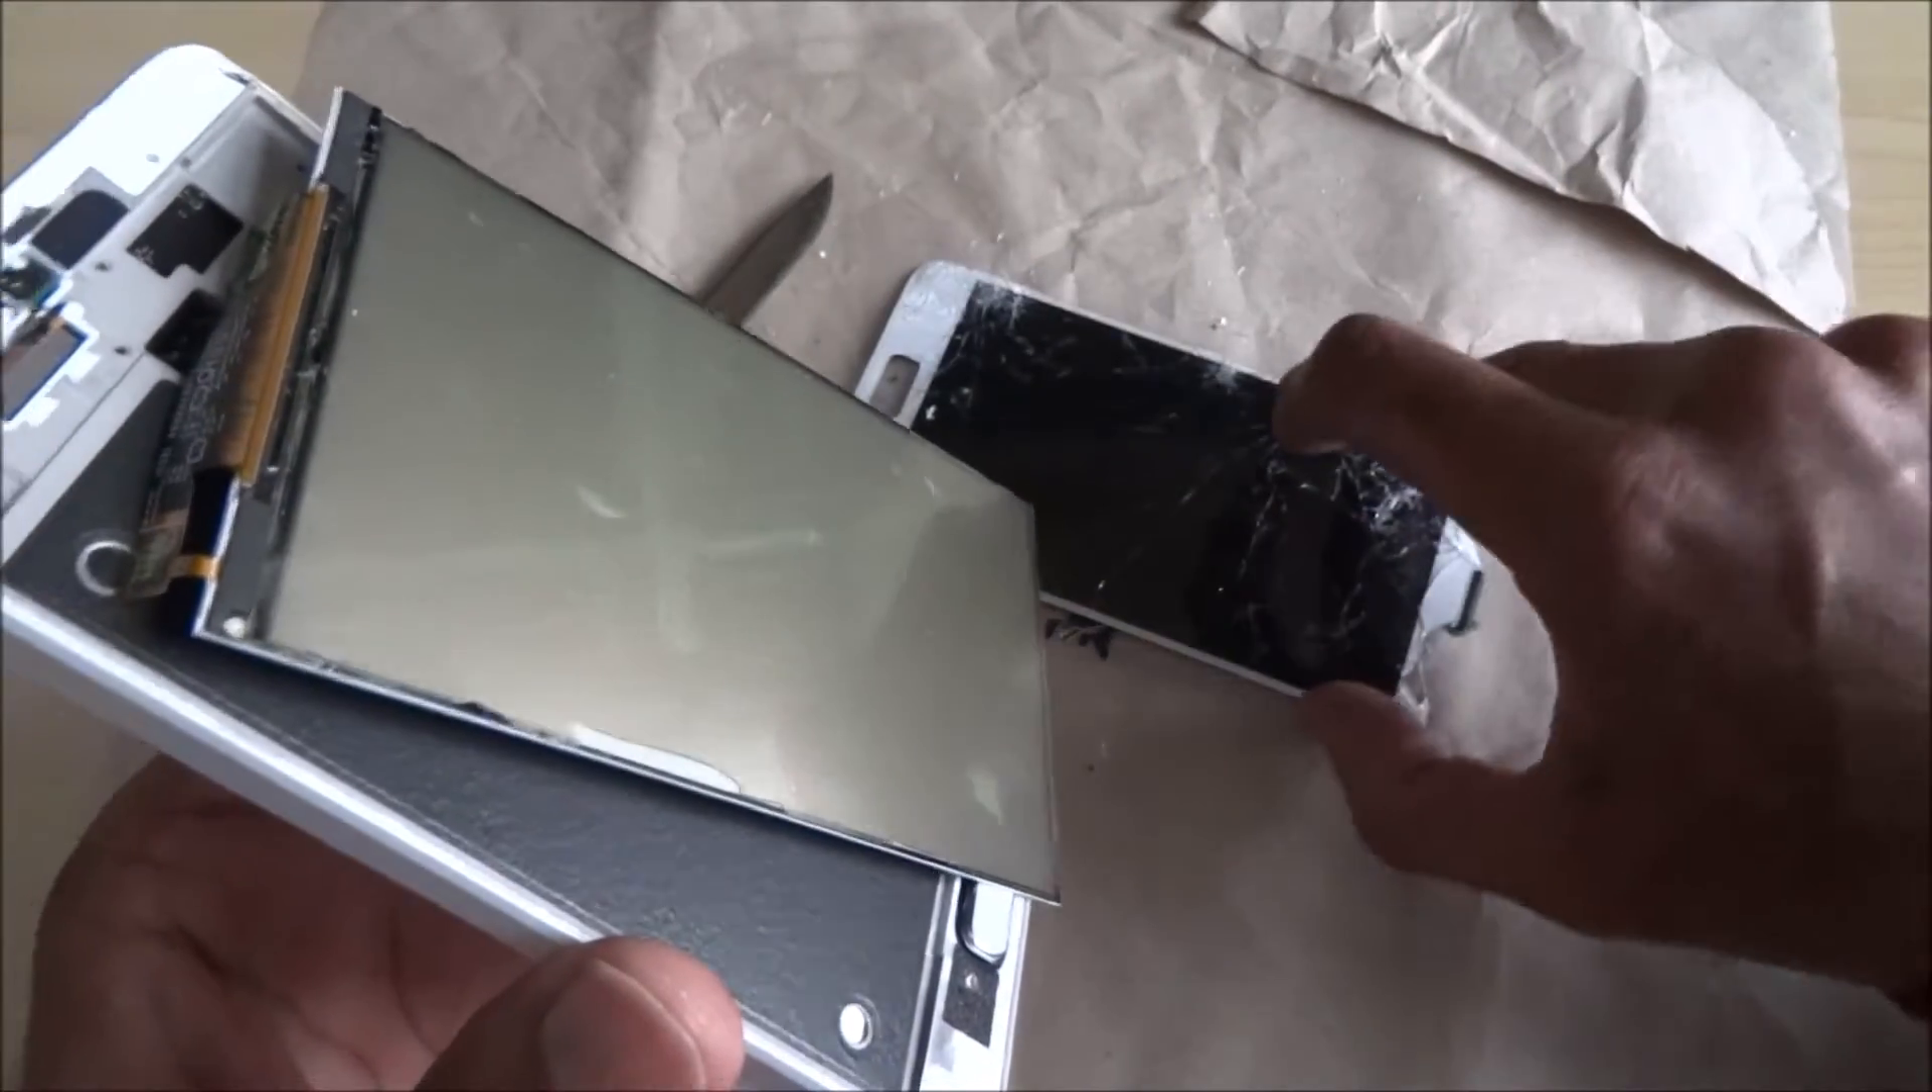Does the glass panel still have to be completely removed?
No.